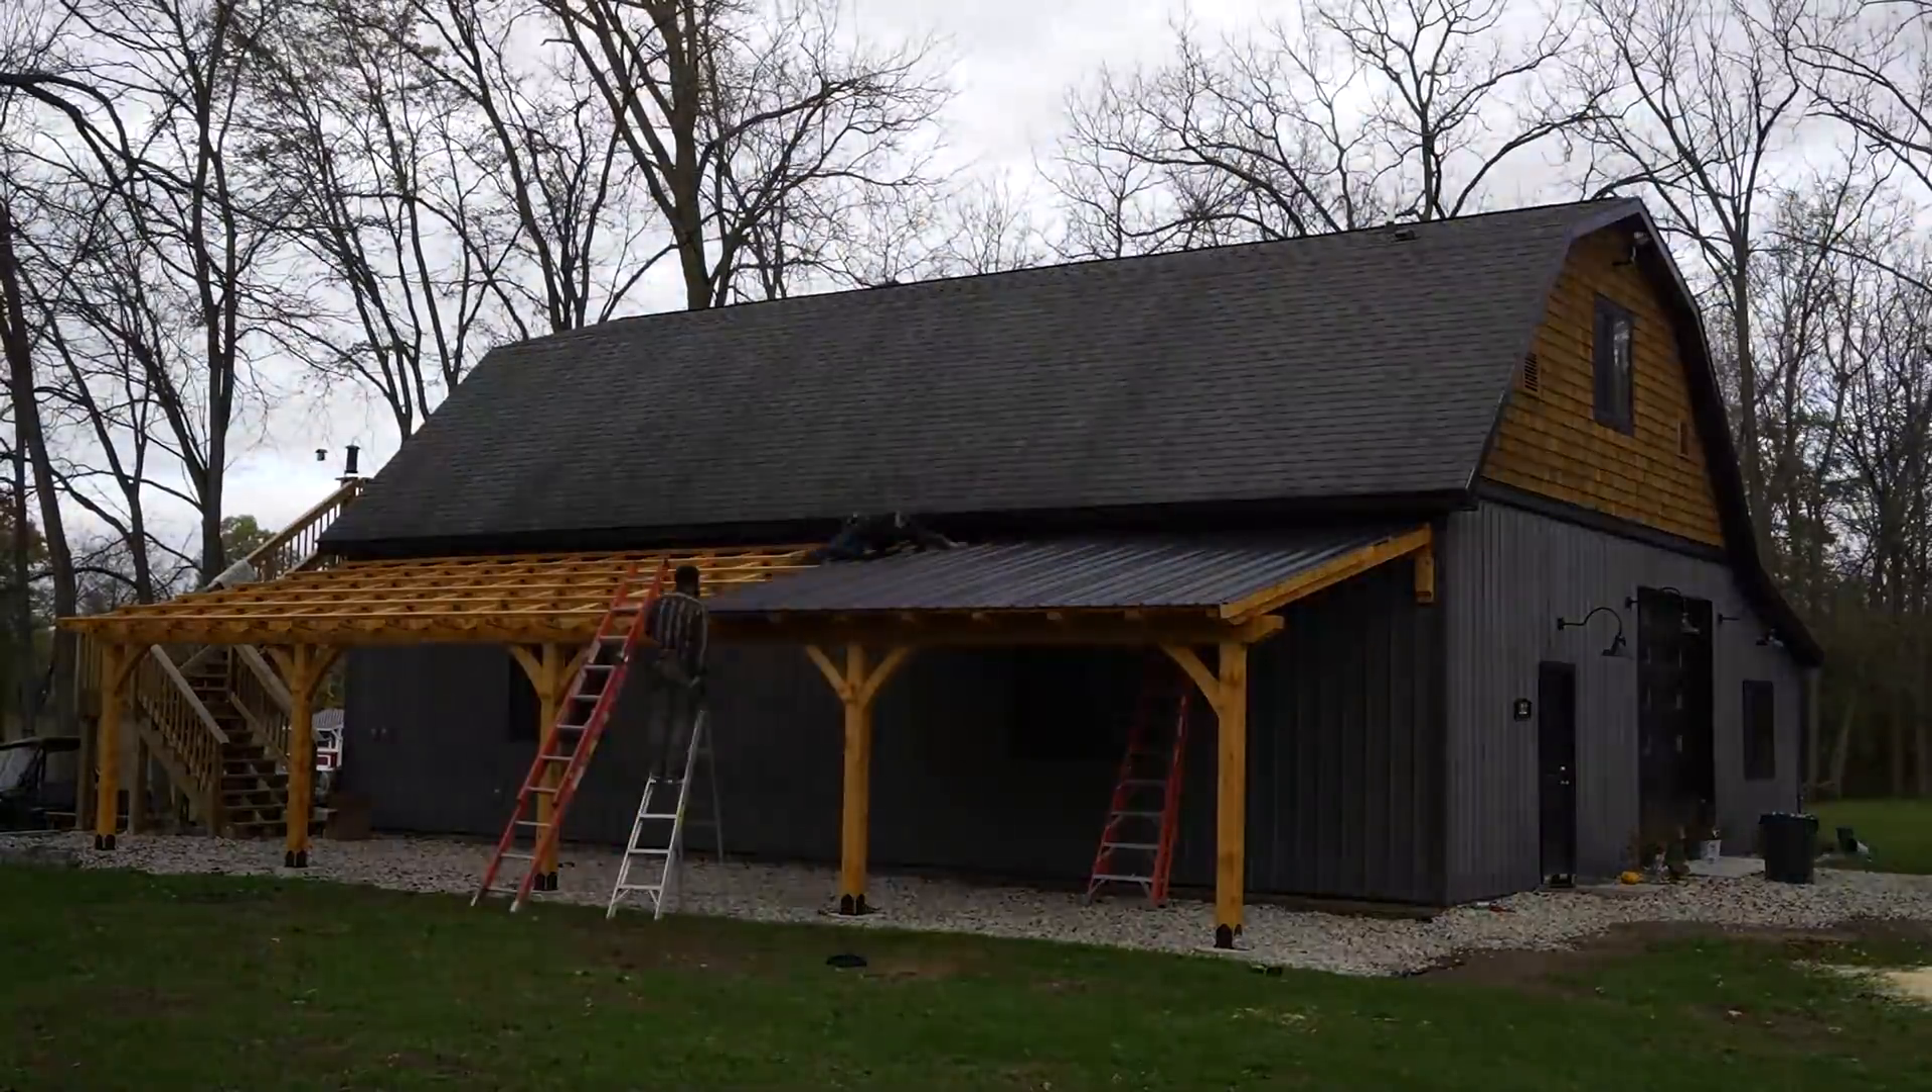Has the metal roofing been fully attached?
No.